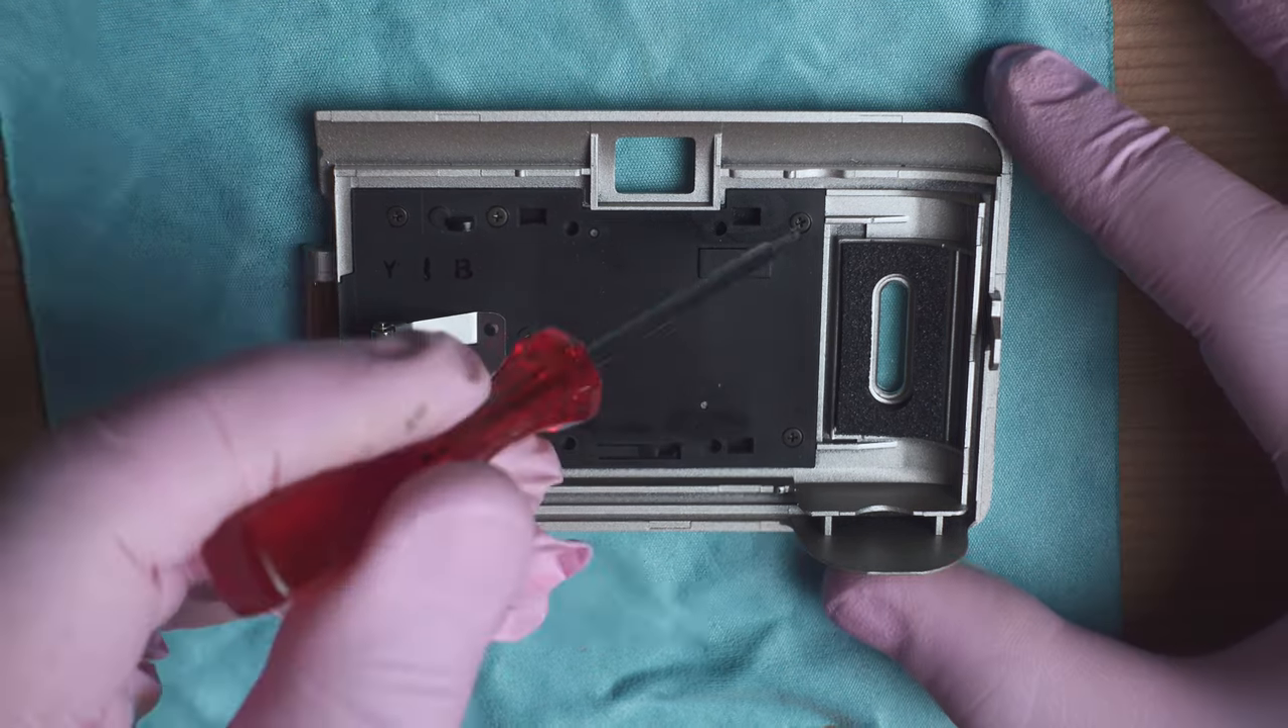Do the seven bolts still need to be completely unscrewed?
Yes.